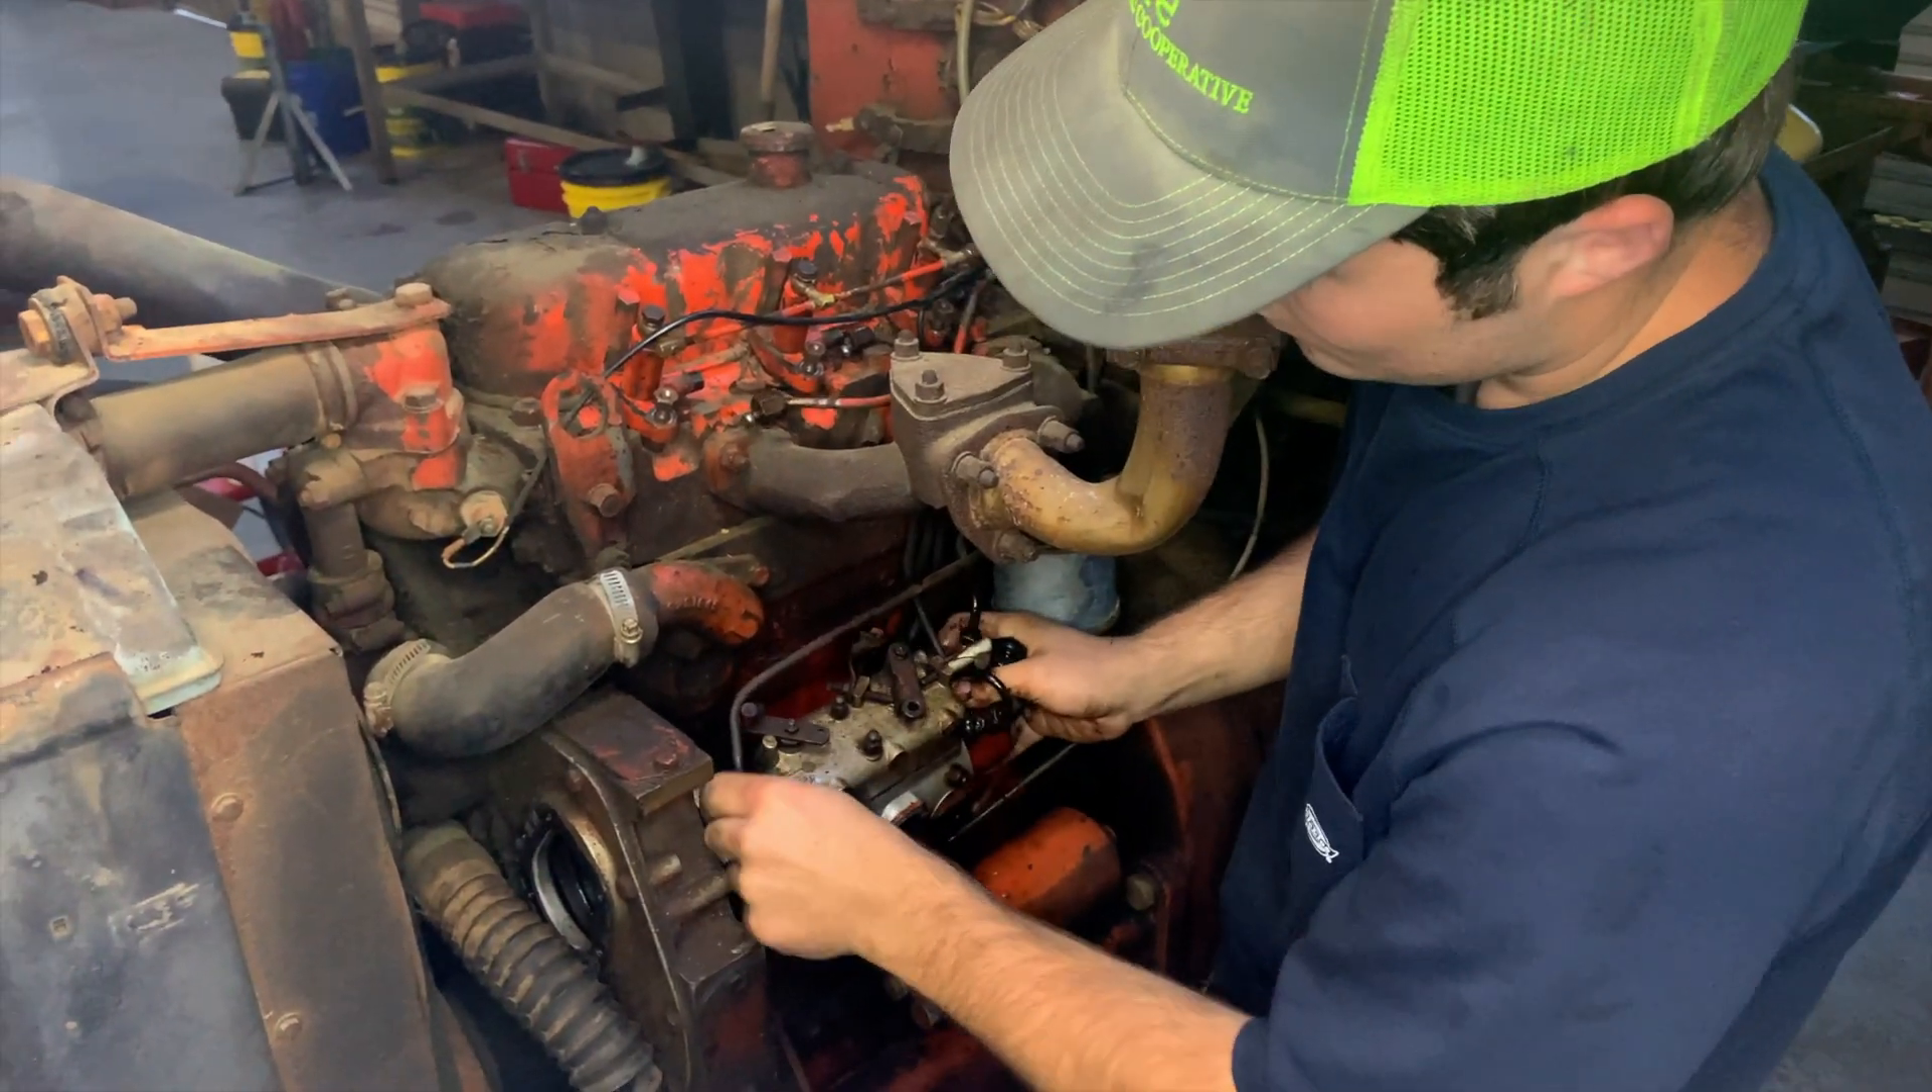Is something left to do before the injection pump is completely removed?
Yes.